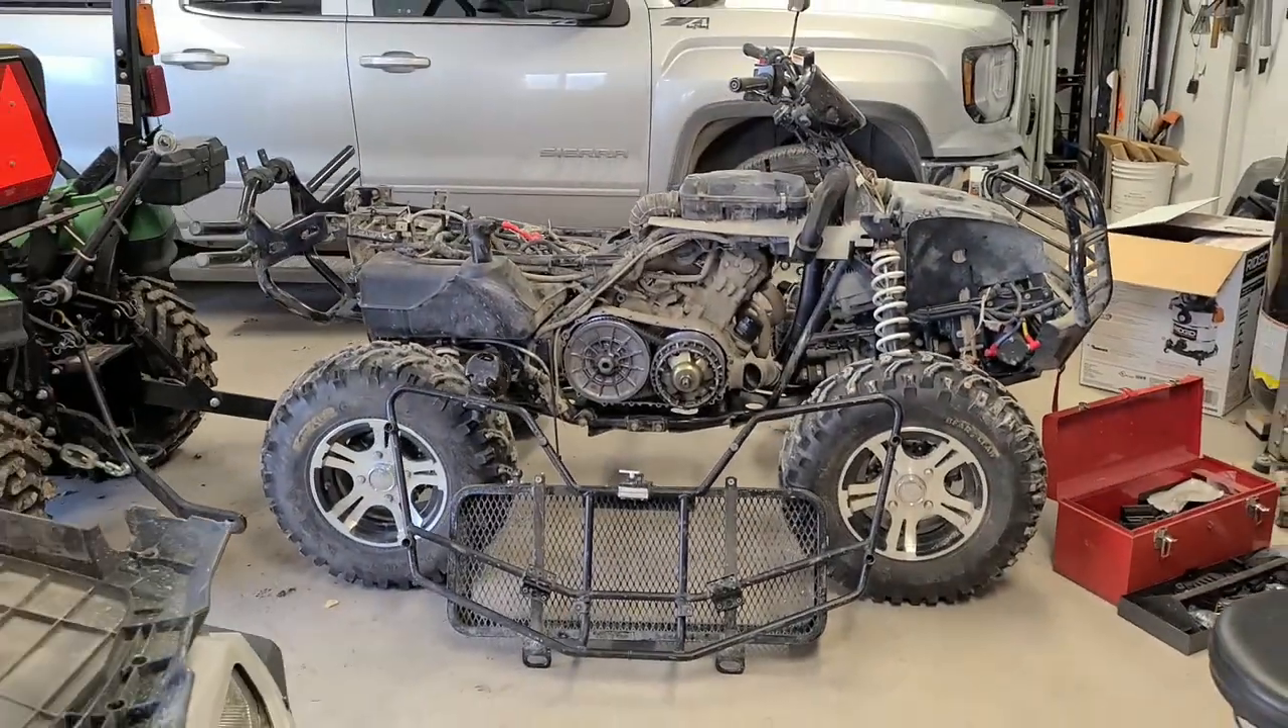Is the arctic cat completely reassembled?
No.